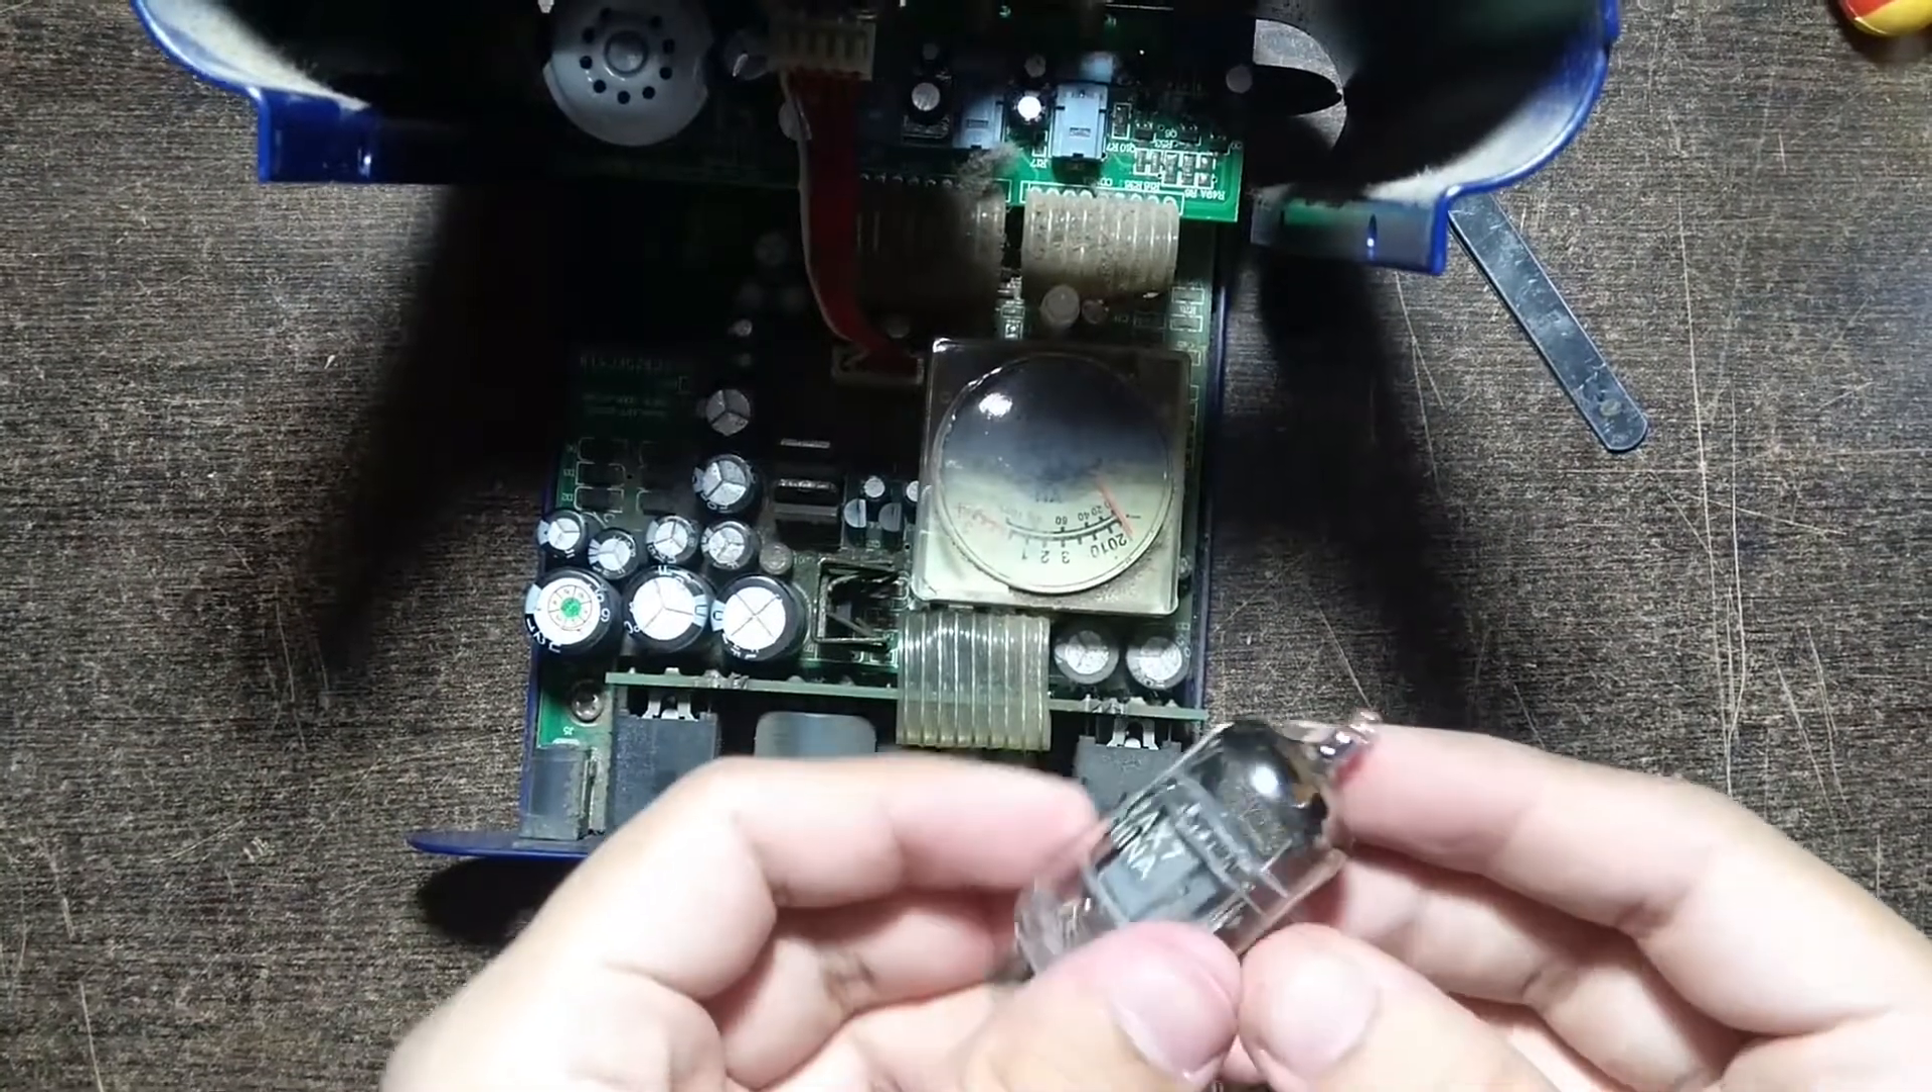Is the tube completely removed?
Yes.